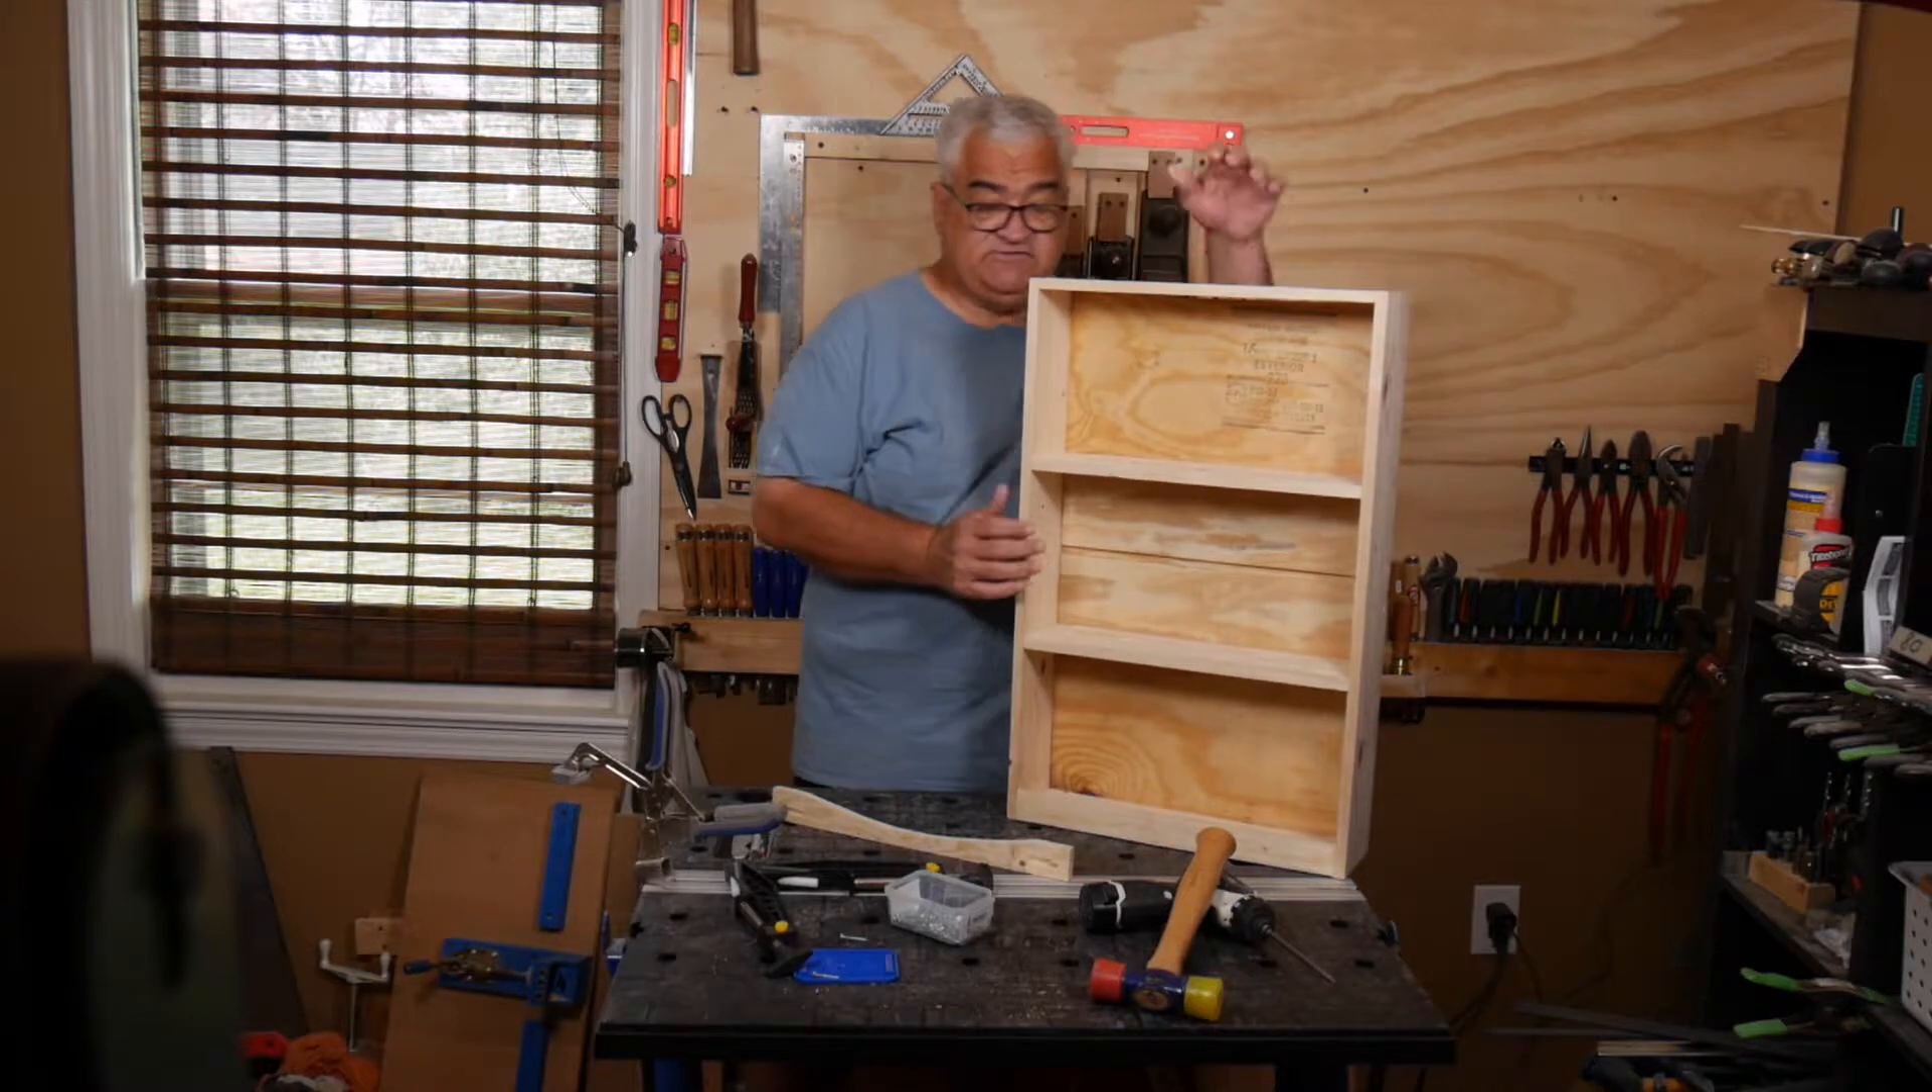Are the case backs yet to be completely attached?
No.